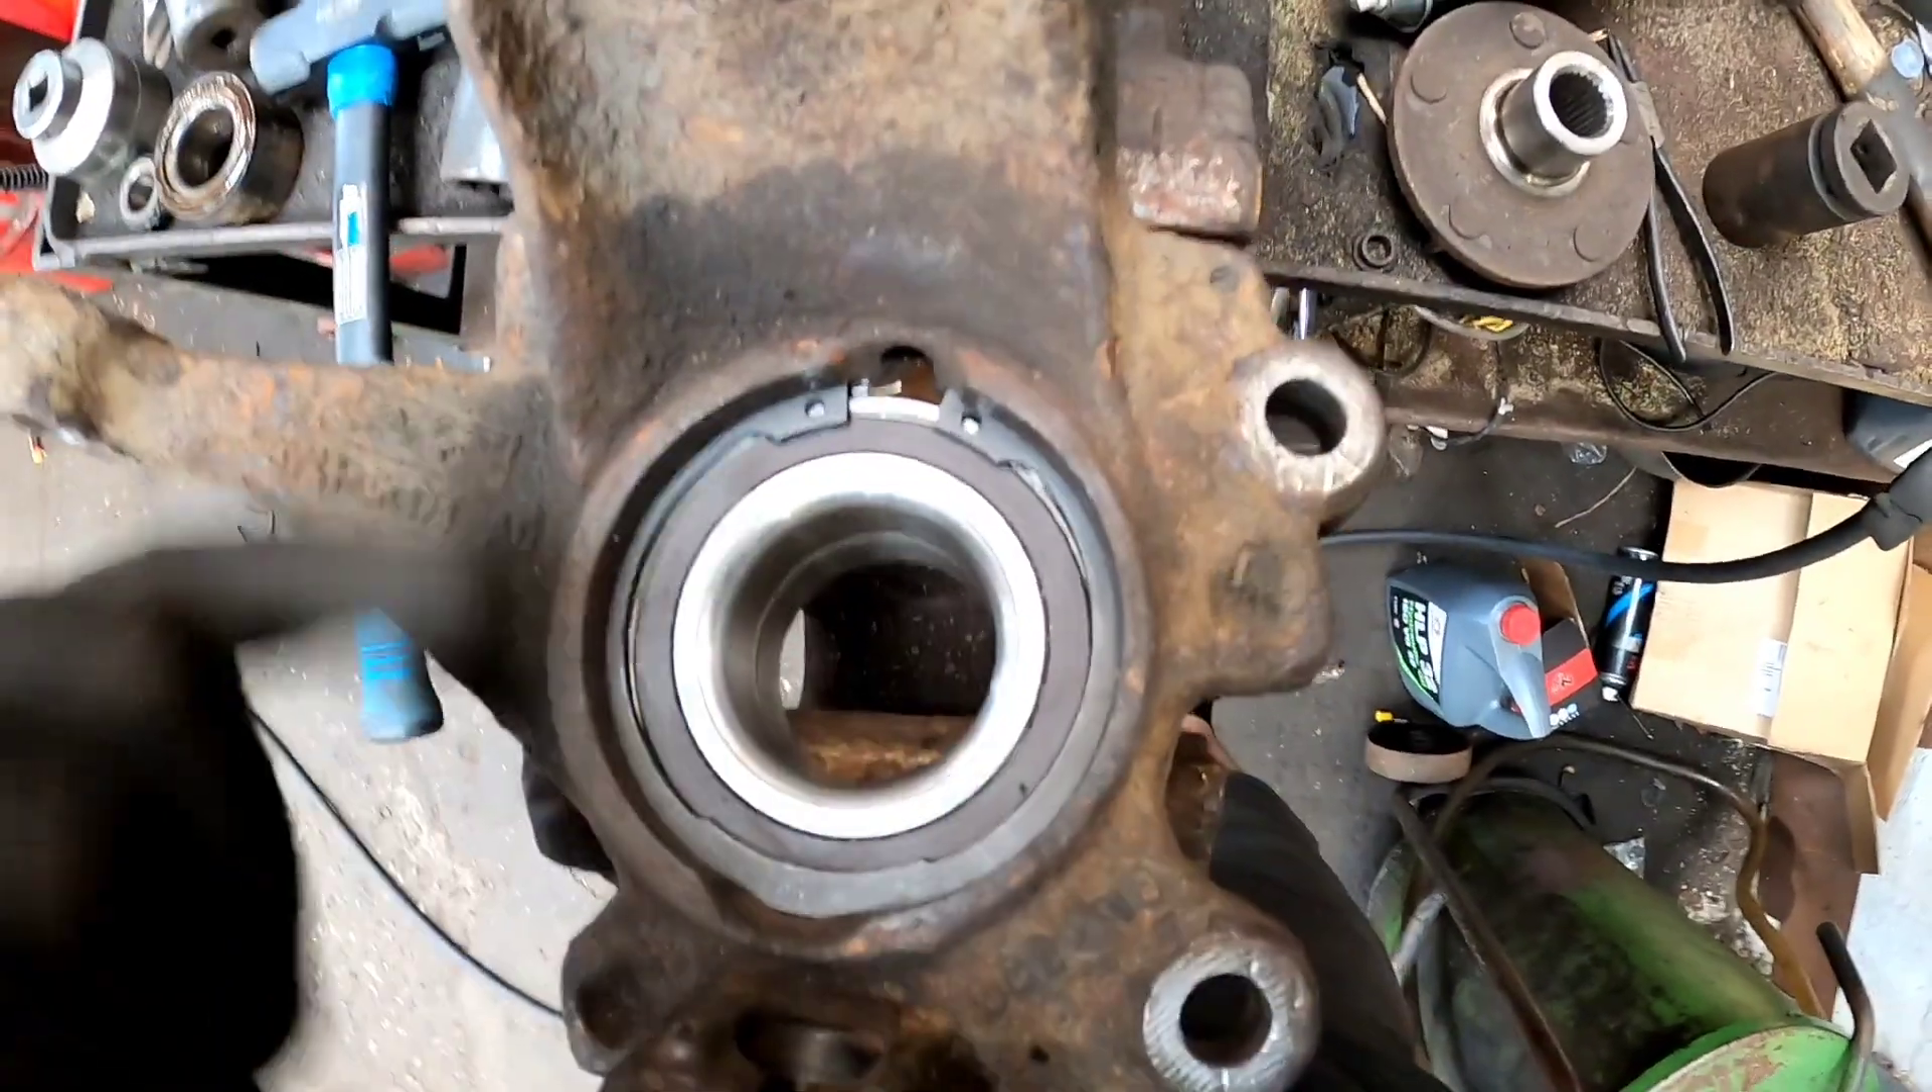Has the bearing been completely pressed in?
Yes.